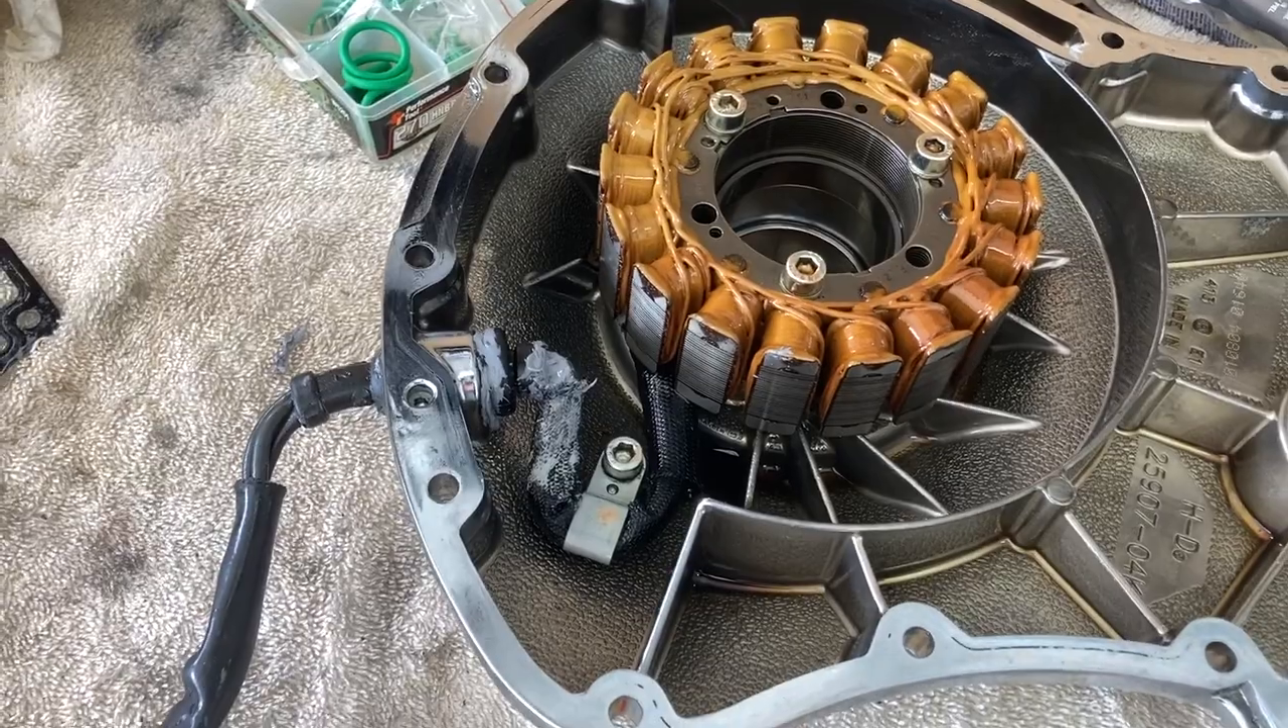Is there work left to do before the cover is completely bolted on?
Yes.